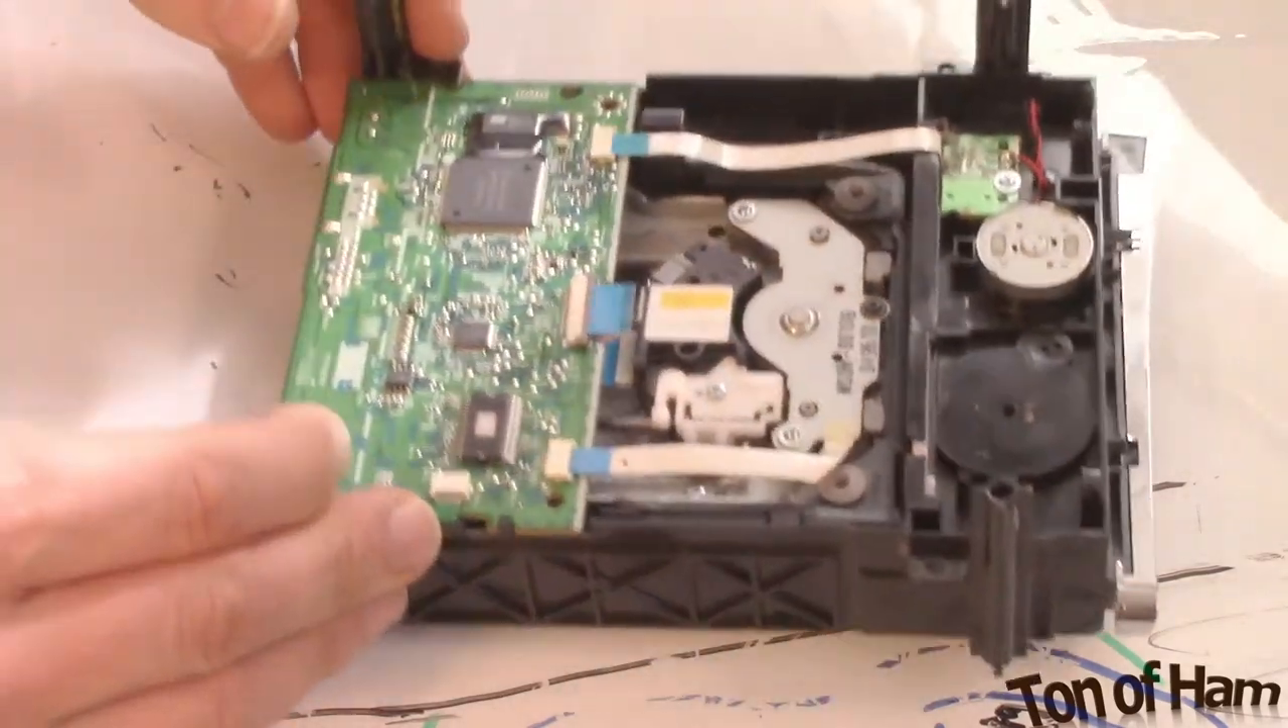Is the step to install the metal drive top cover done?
No.